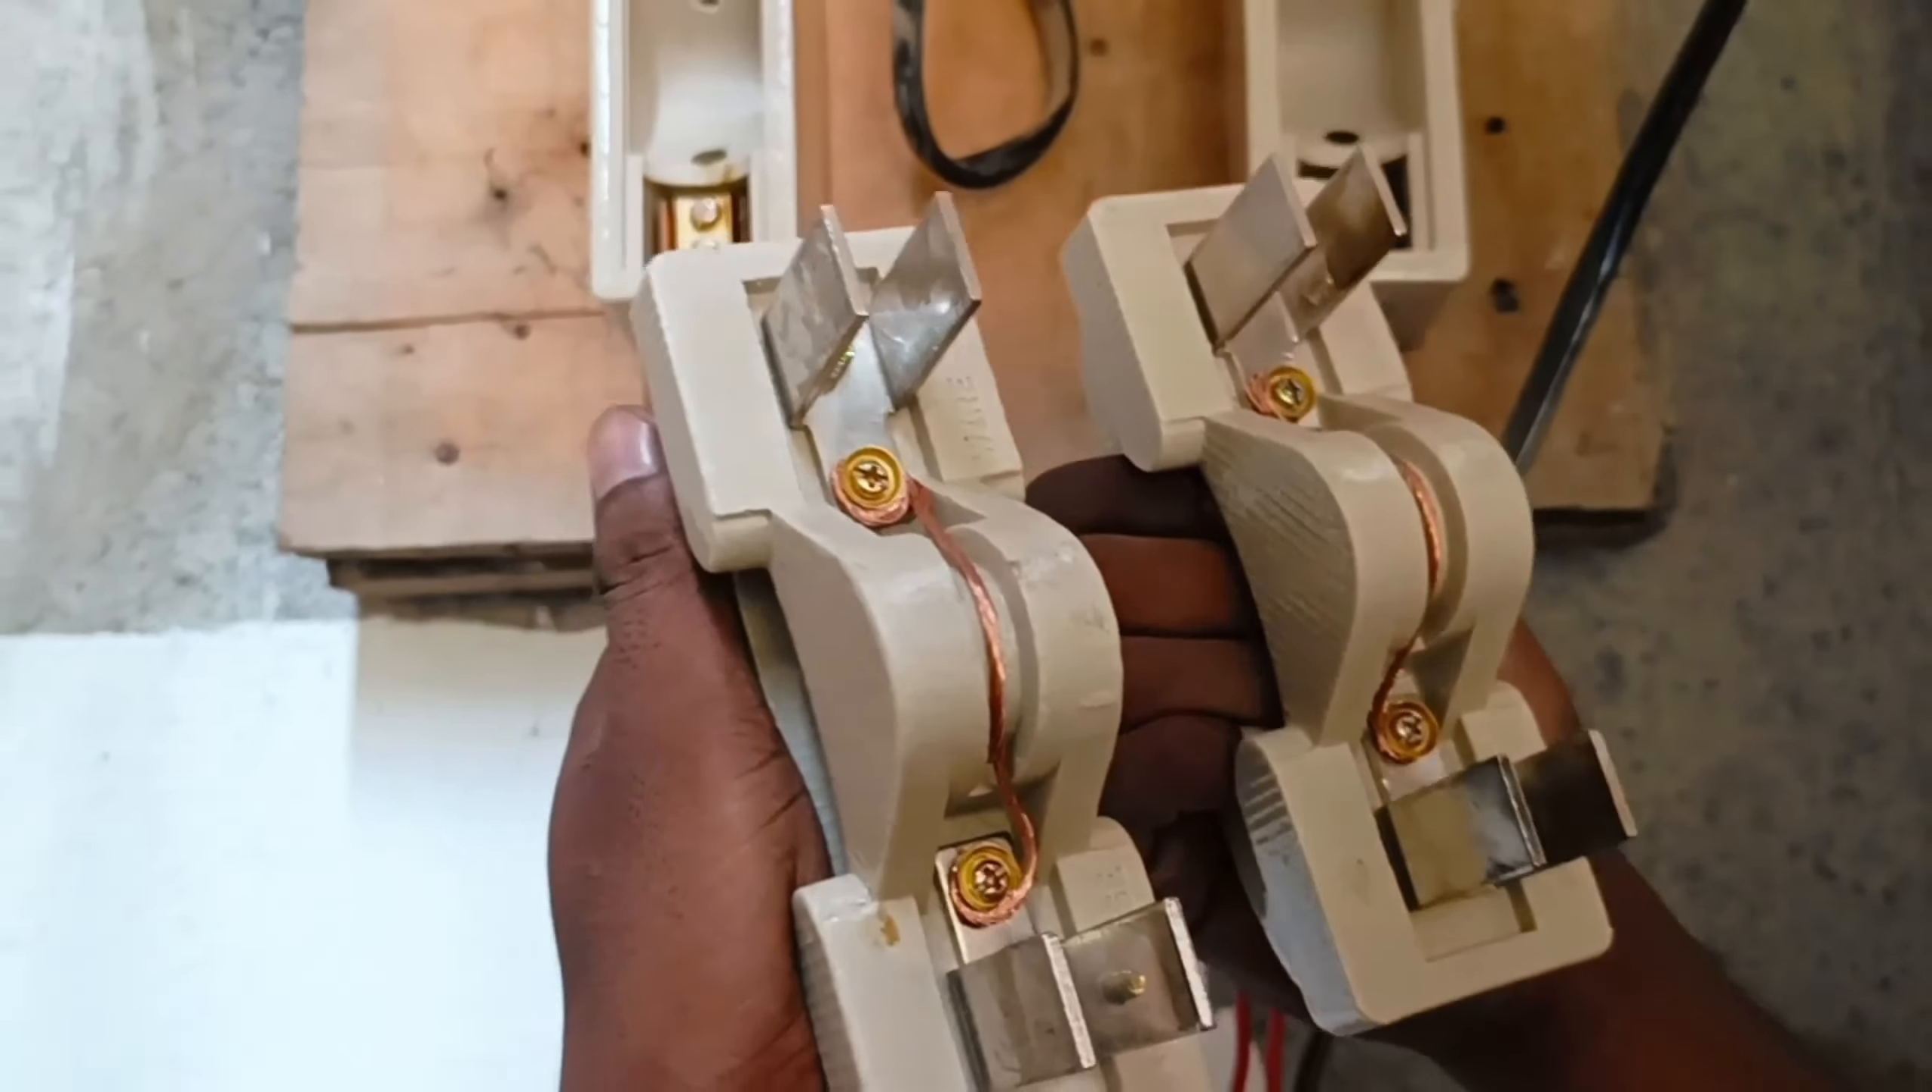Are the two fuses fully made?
Yes.